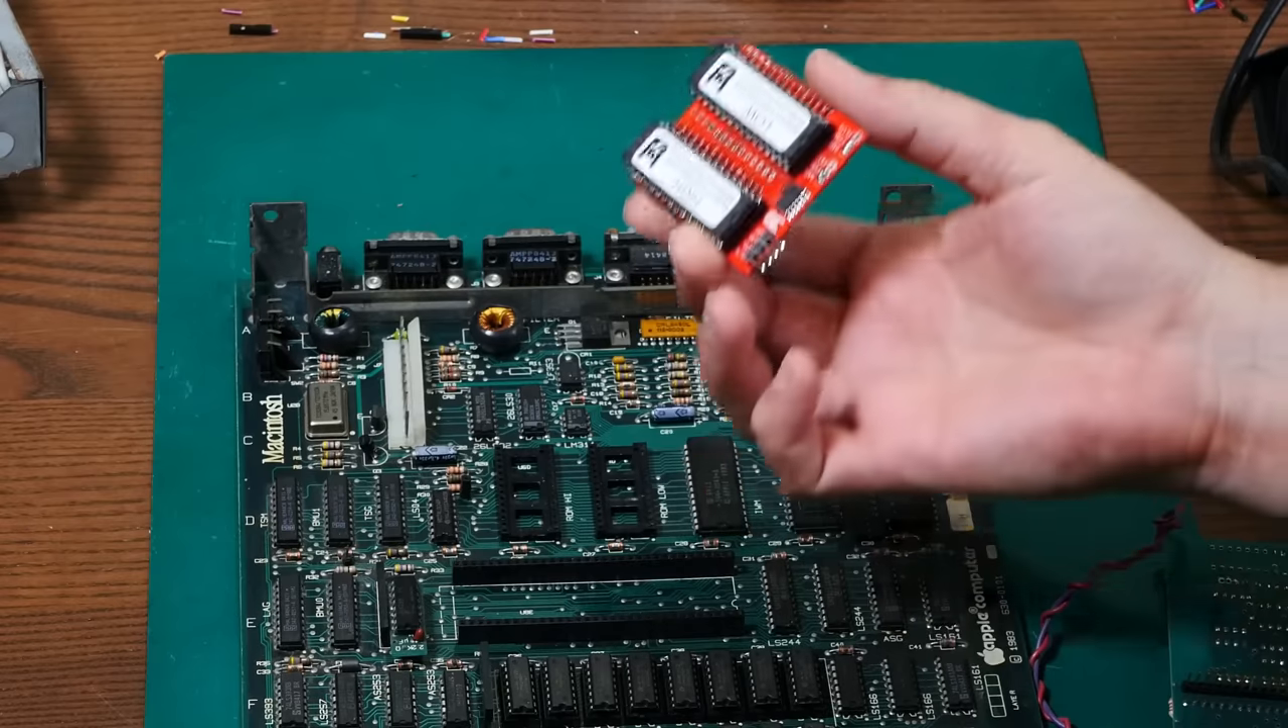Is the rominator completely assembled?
Yes.